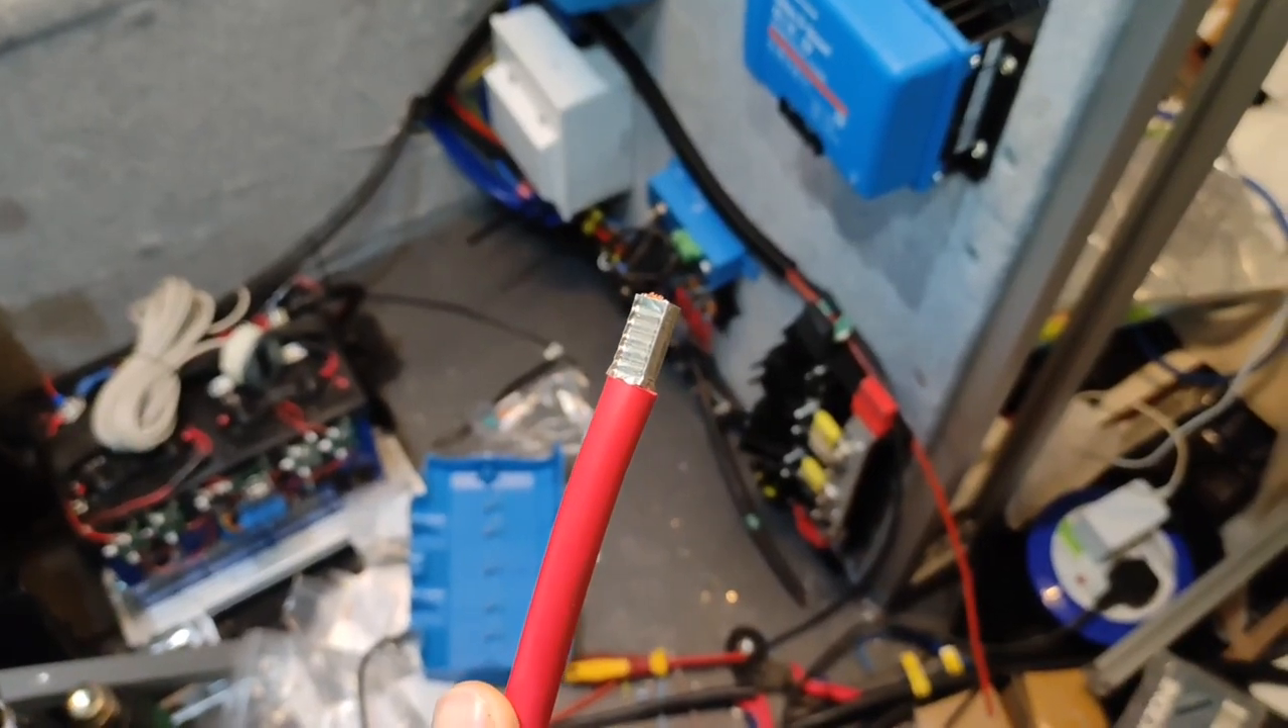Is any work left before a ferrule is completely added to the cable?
No.